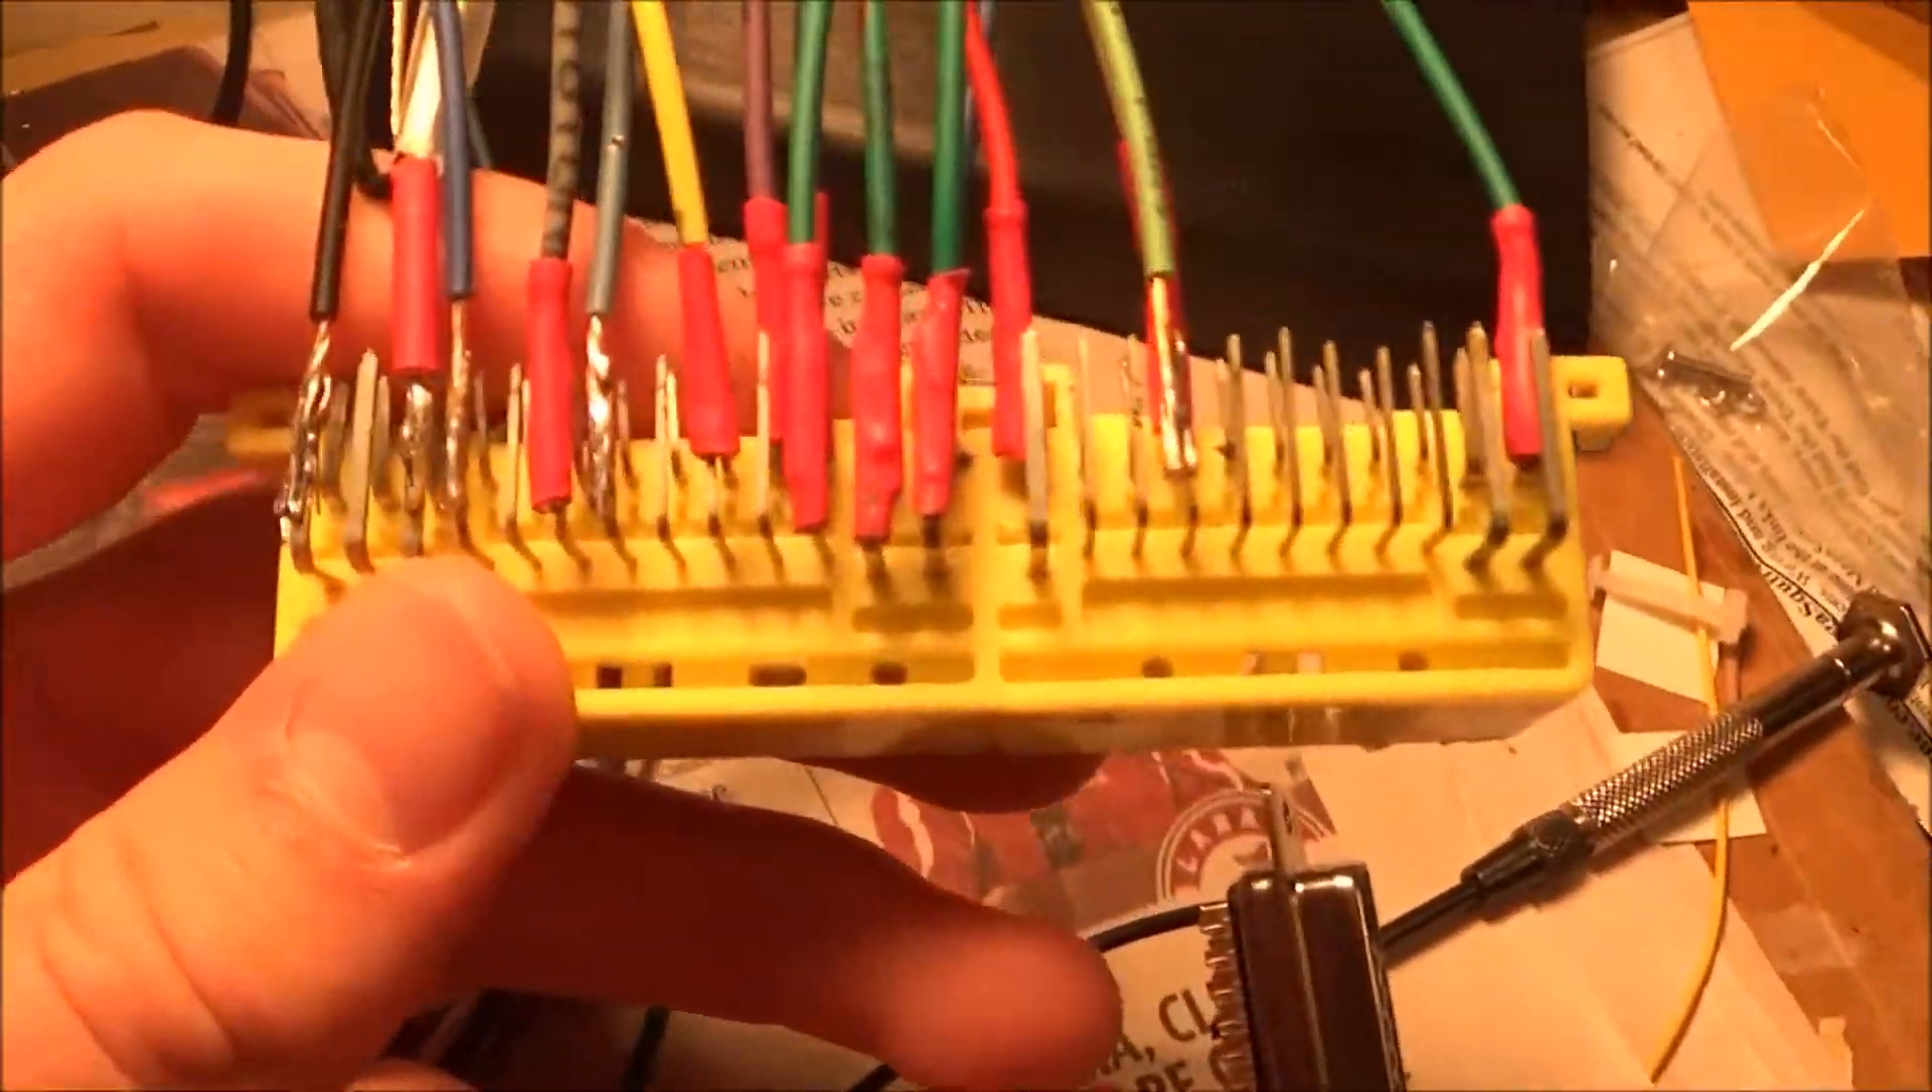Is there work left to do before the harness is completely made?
Yes.